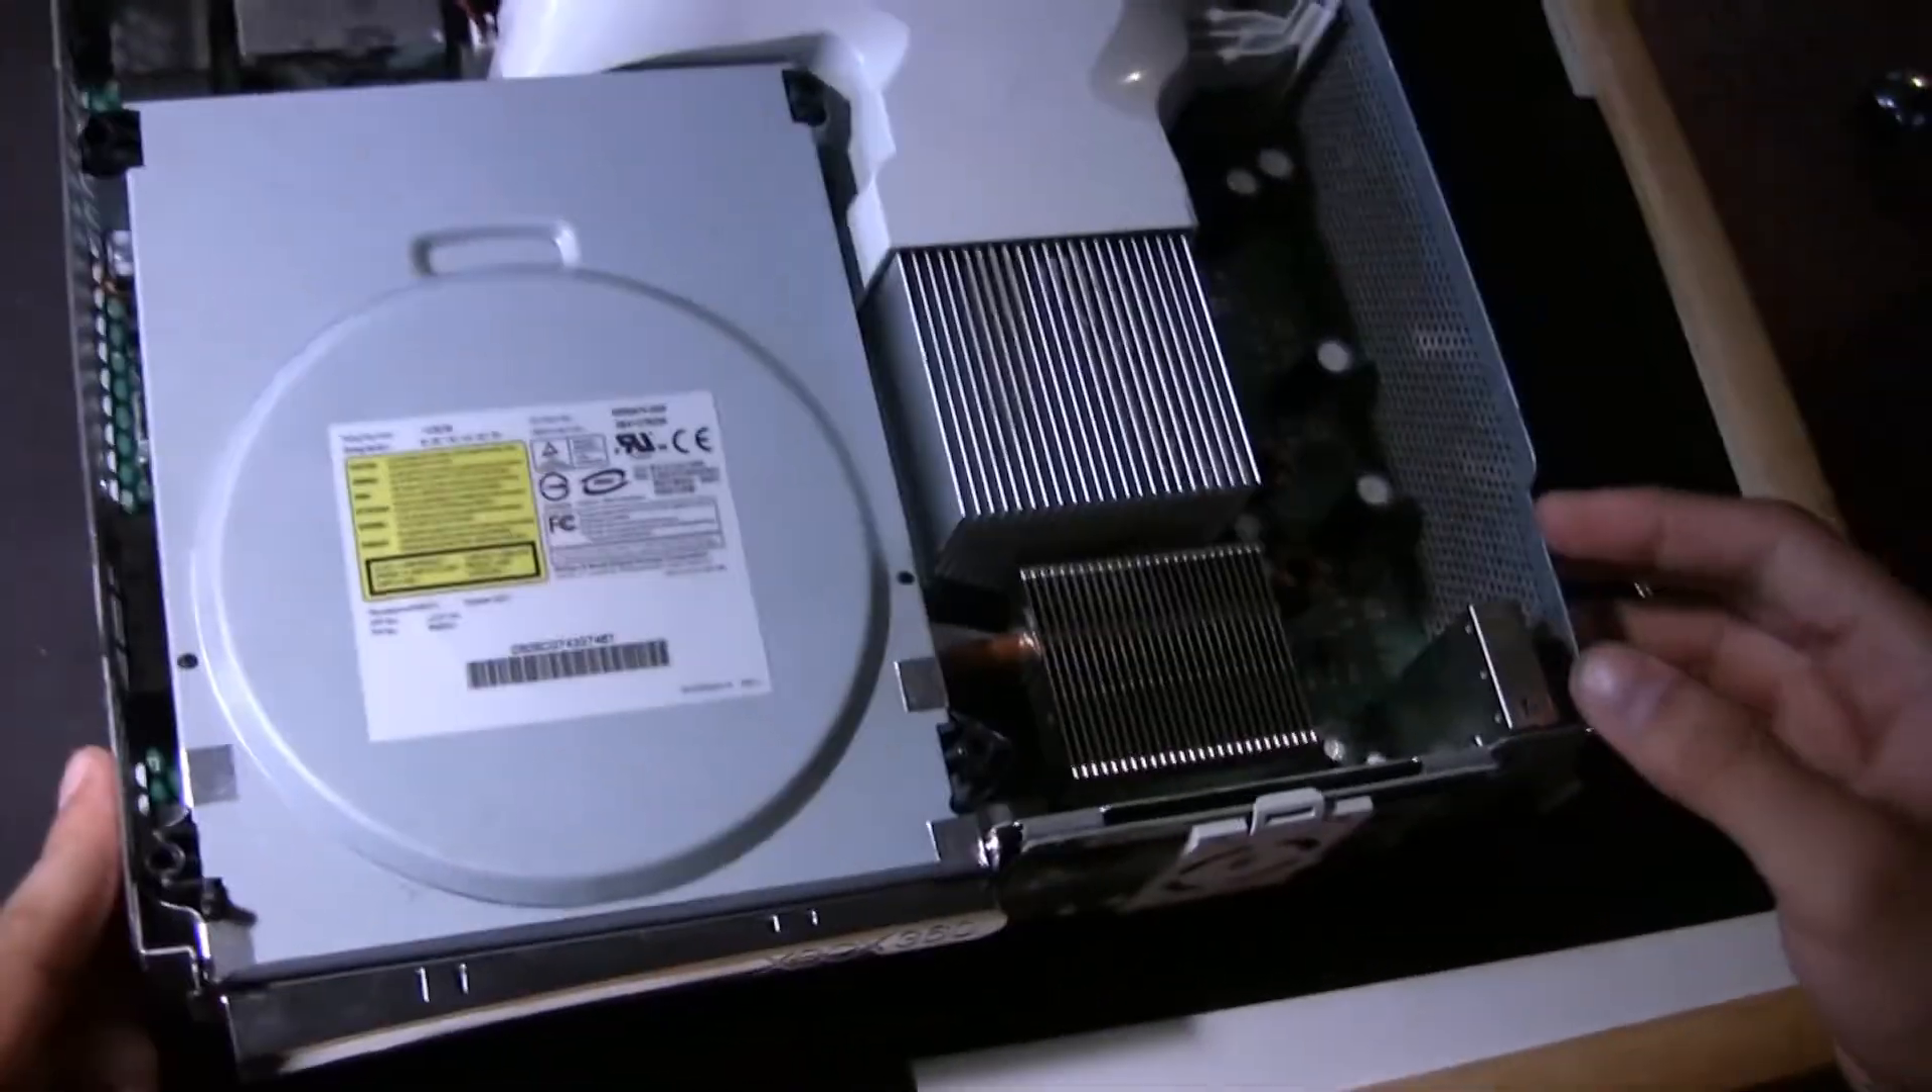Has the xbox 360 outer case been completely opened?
Yes.